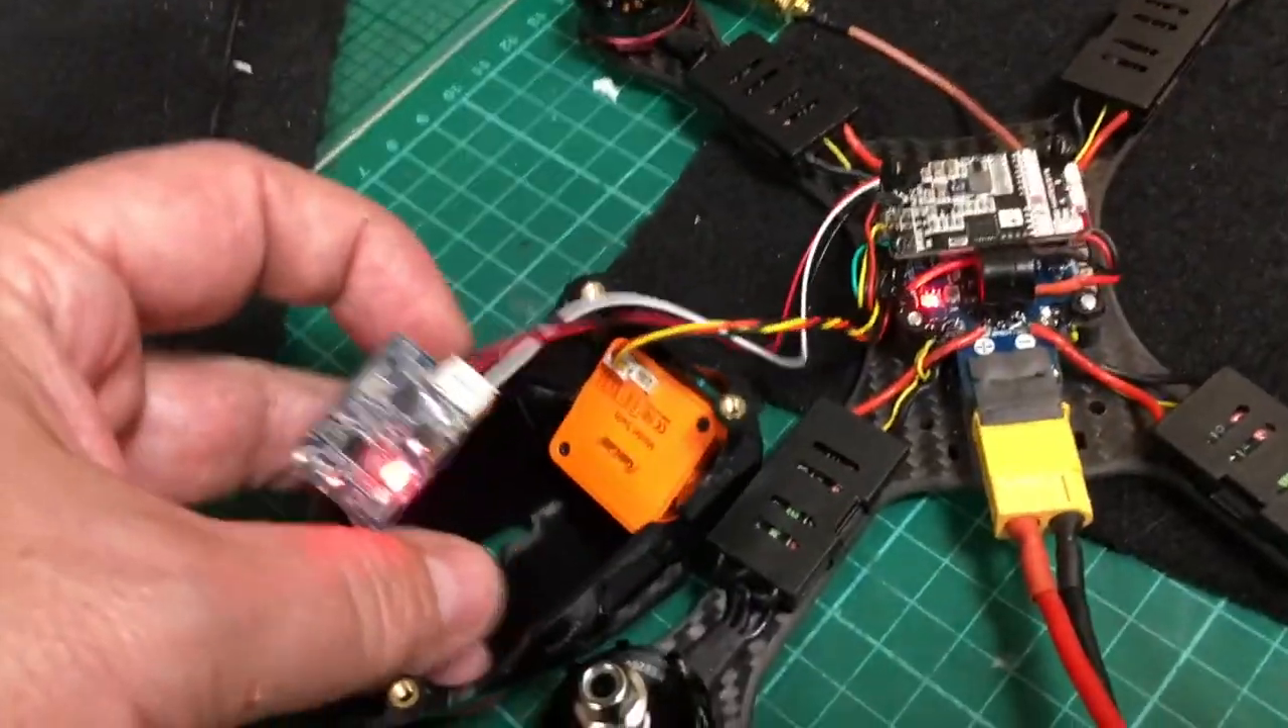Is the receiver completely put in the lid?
No.